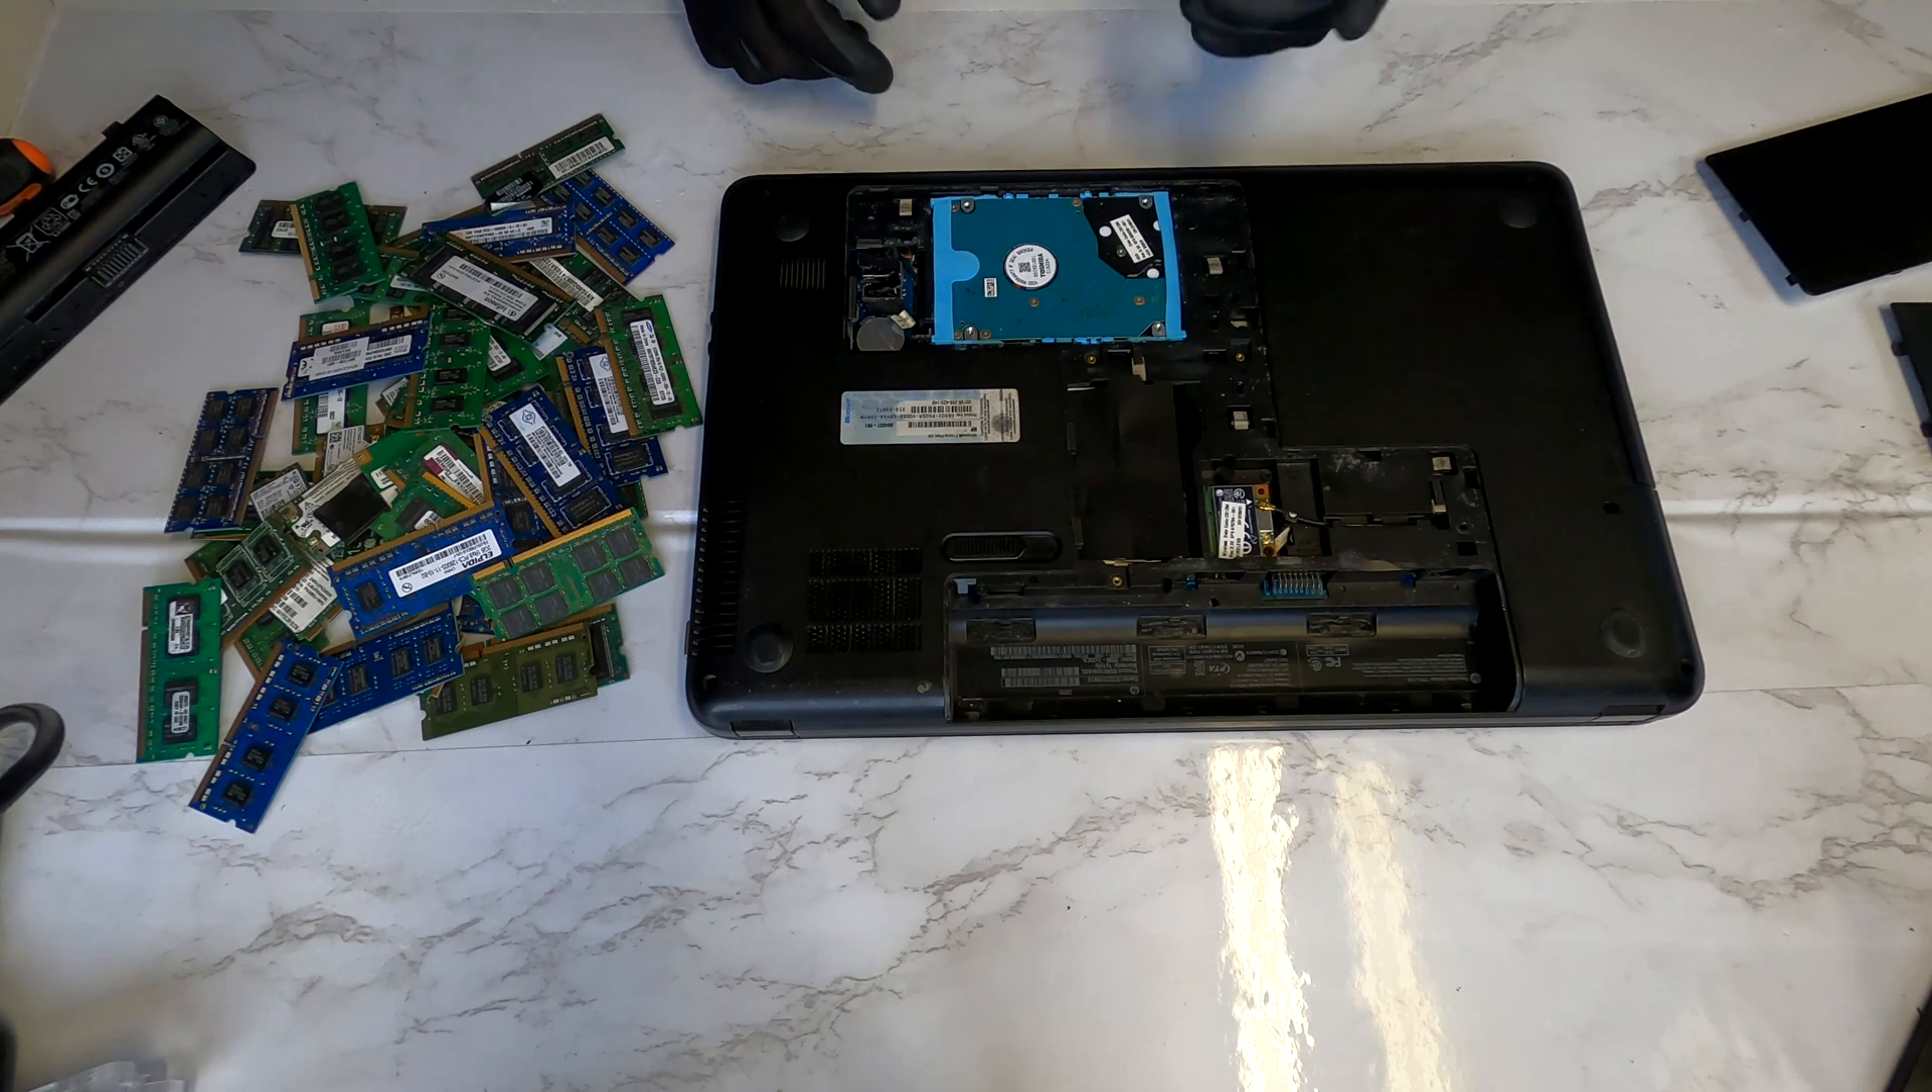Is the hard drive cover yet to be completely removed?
No.